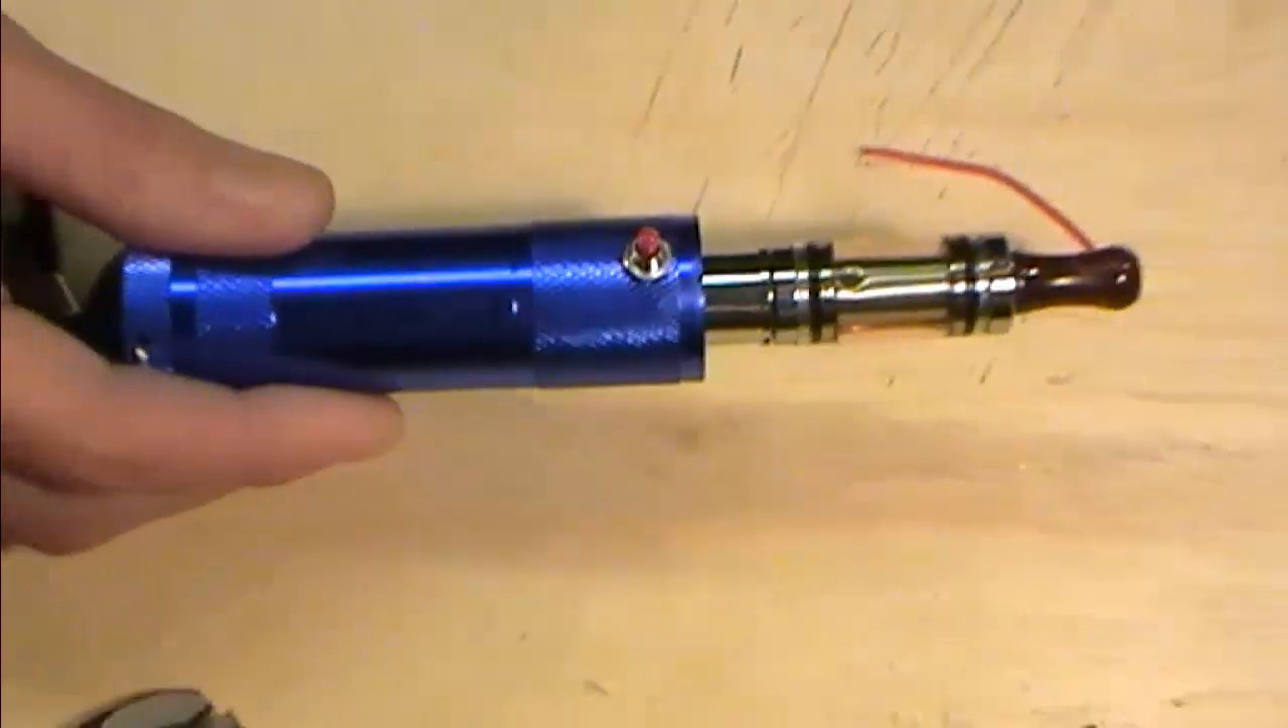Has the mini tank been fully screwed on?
Yes.